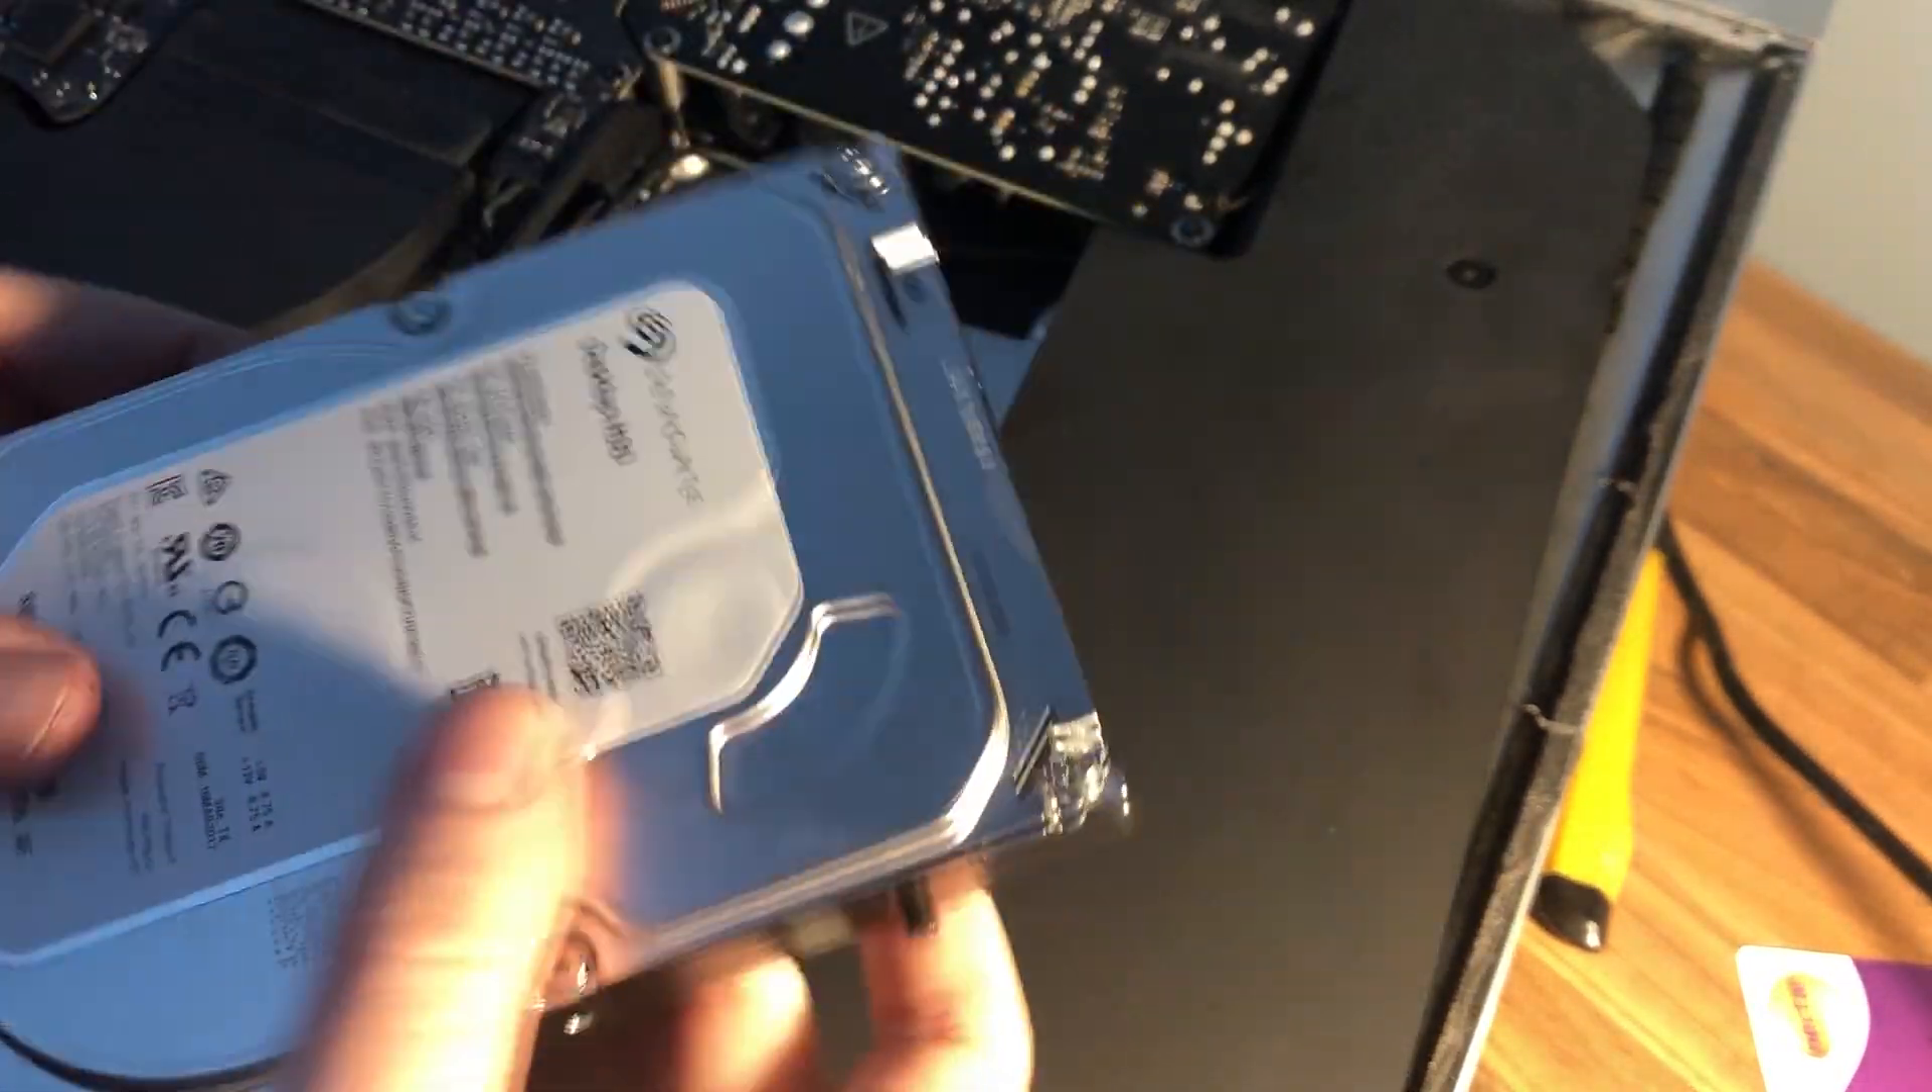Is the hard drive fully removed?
Yes.